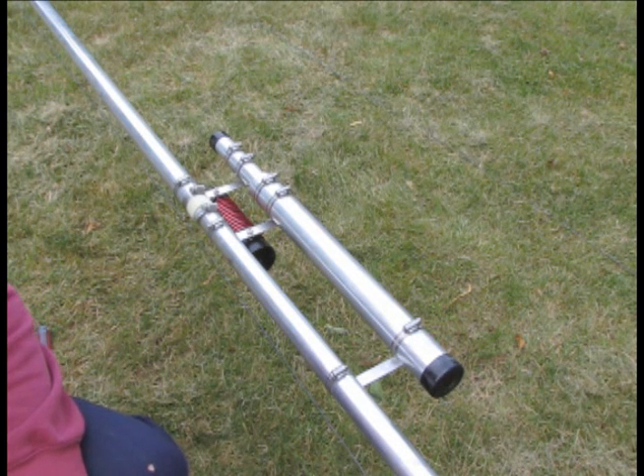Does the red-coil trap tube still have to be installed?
No.